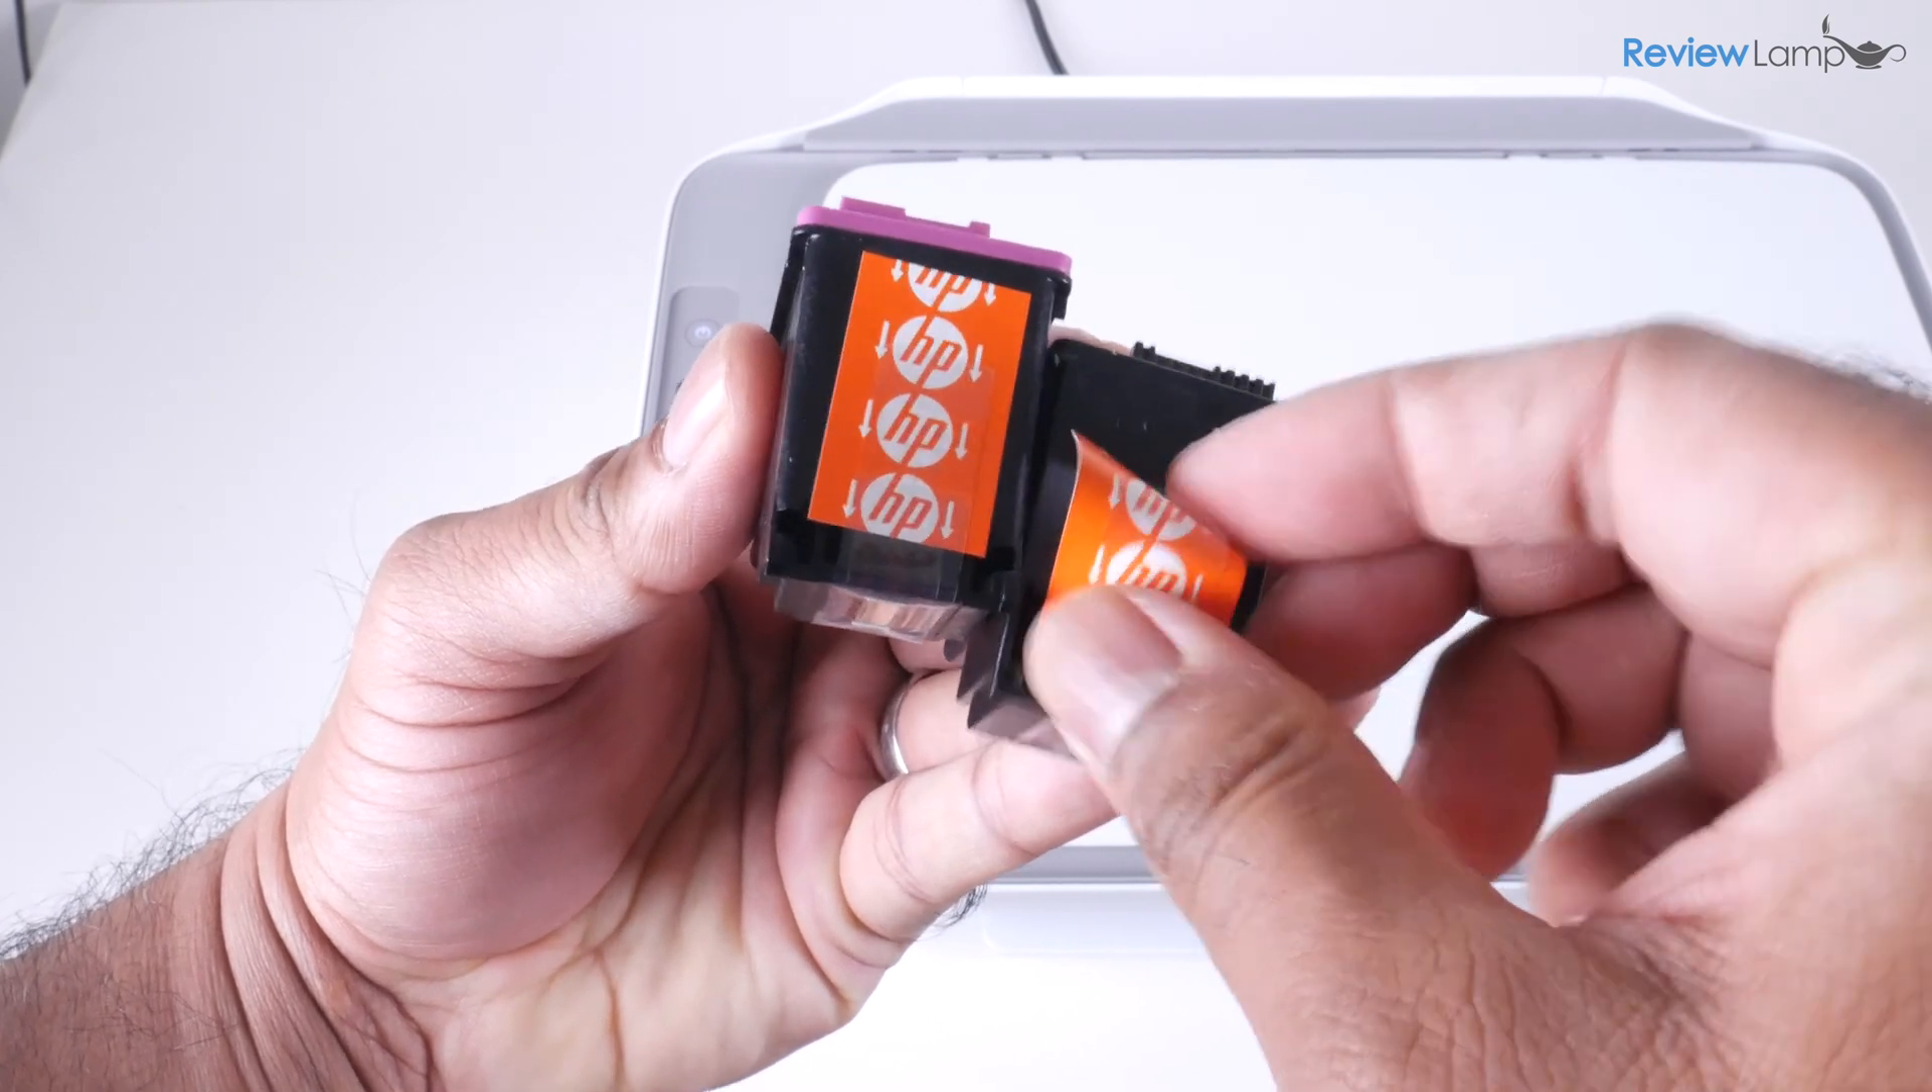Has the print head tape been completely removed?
No.